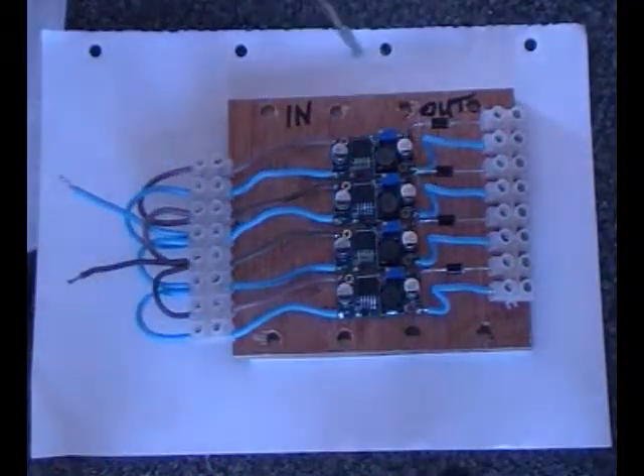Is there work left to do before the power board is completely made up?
No.